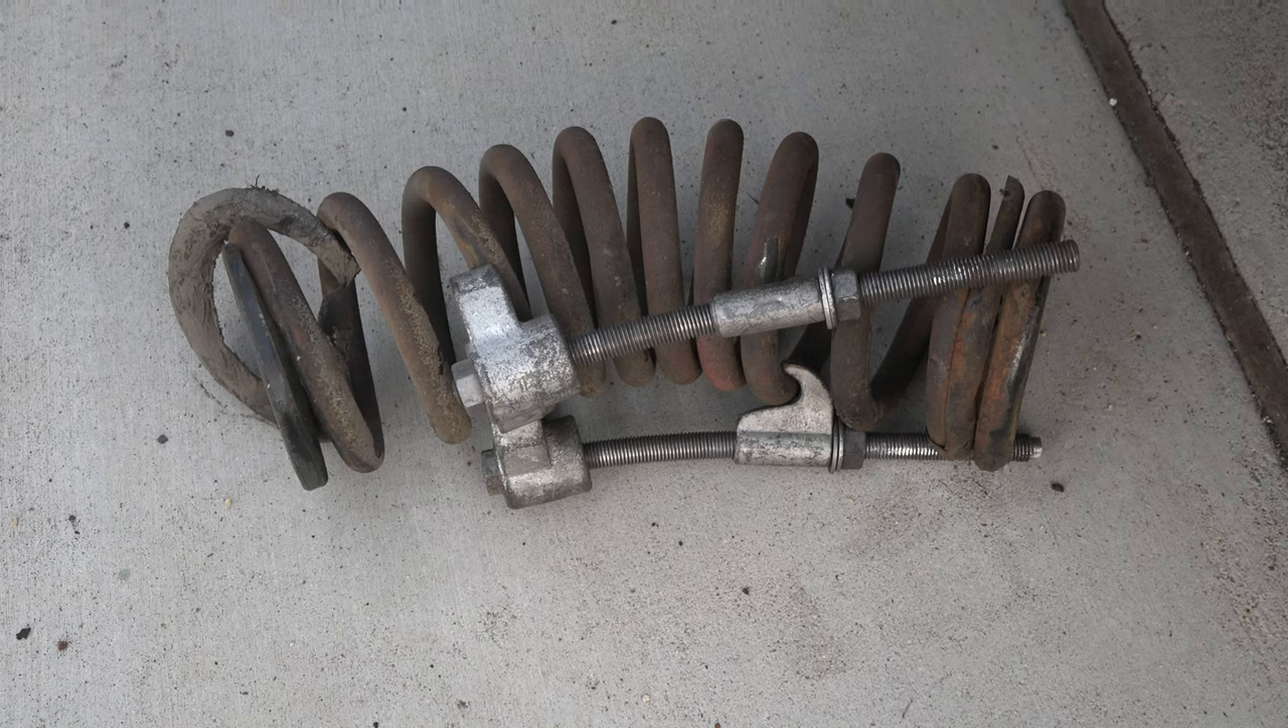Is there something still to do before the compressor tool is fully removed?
Yes.